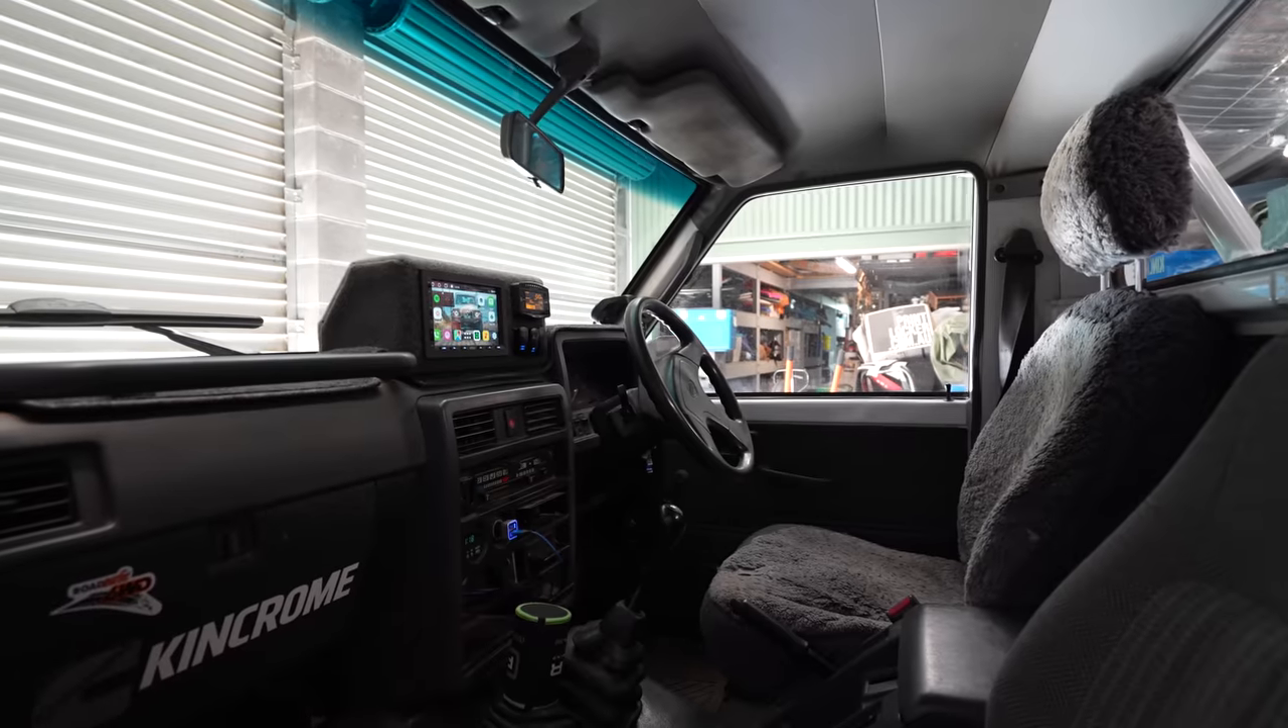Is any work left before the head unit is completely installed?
No.